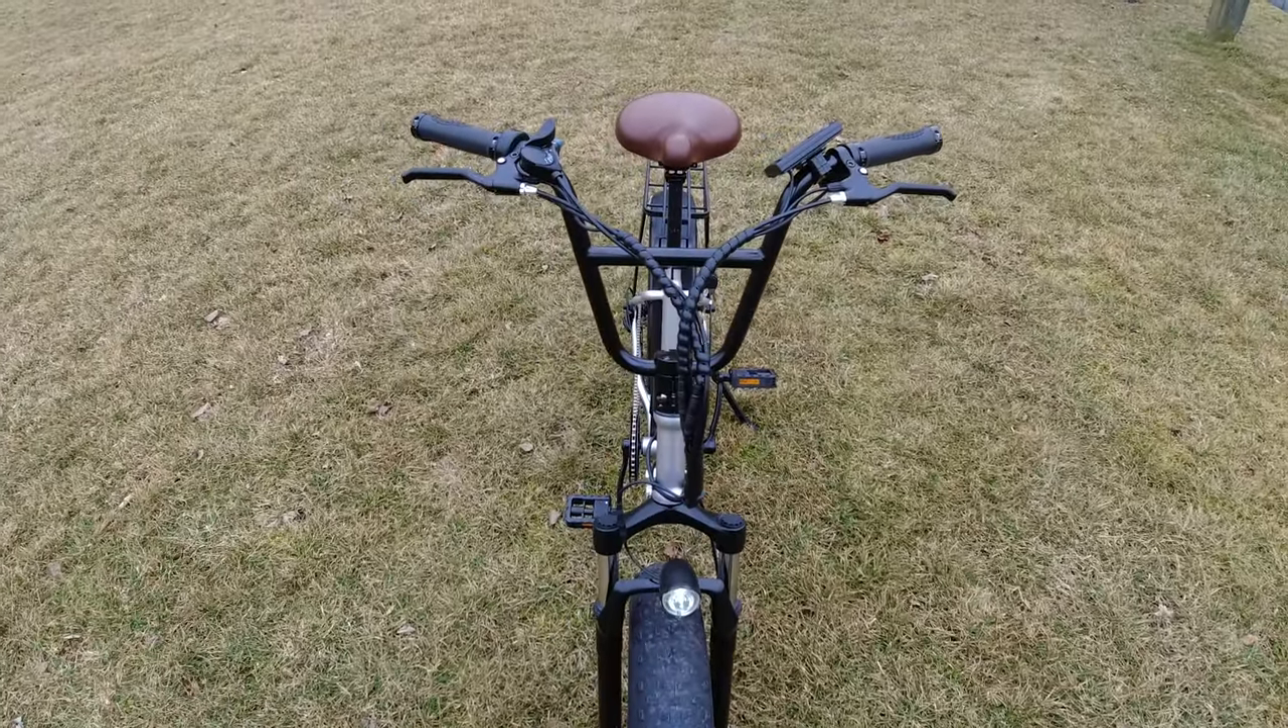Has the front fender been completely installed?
No.